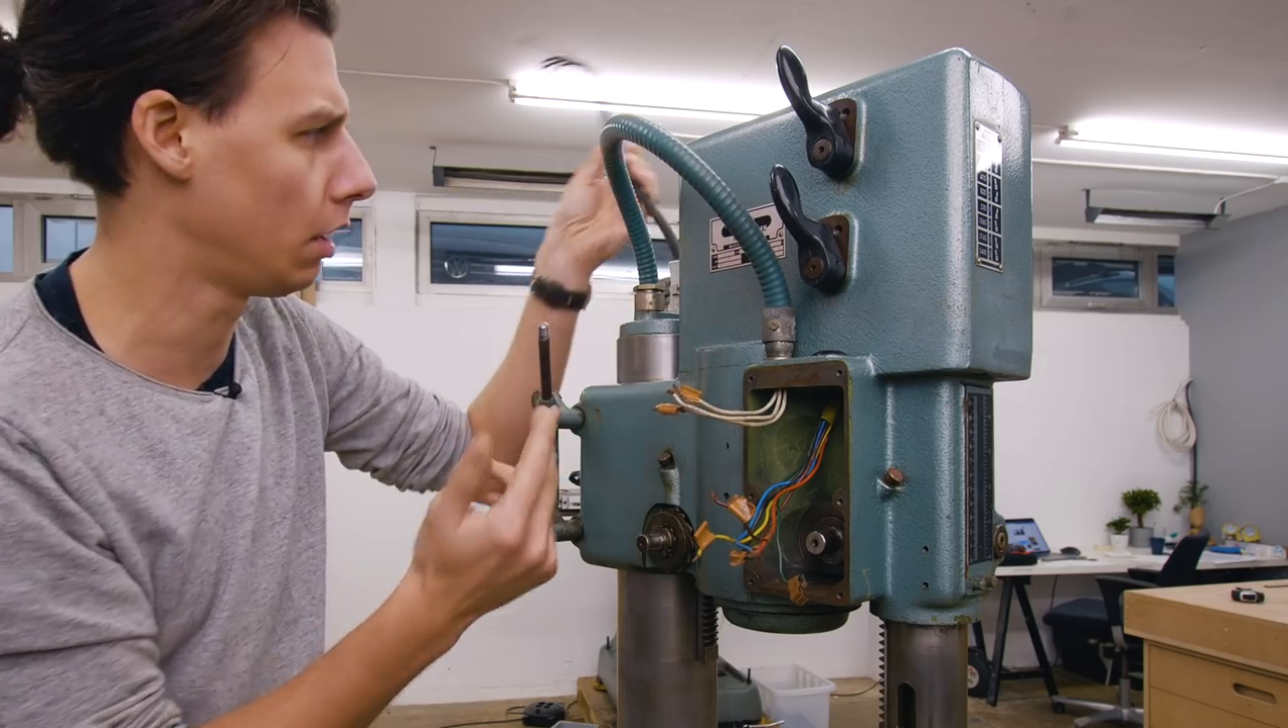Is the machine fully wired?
No.